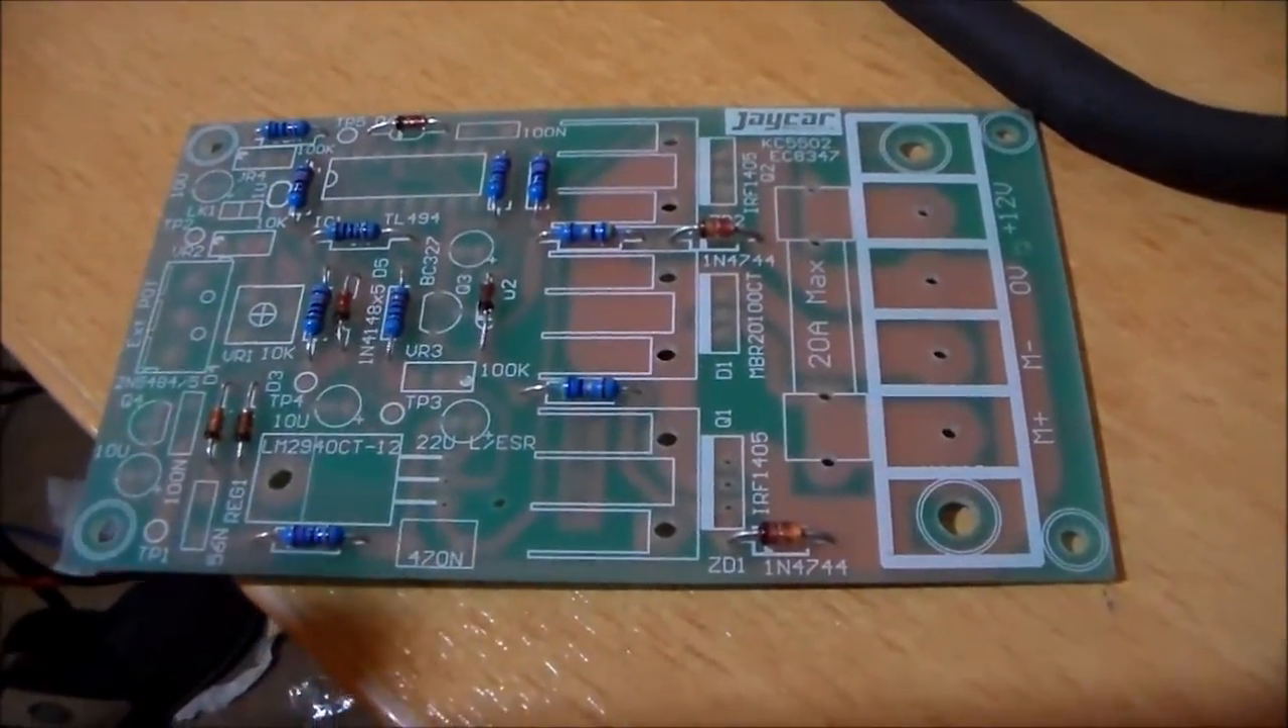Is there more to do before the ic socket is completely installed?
Yes.